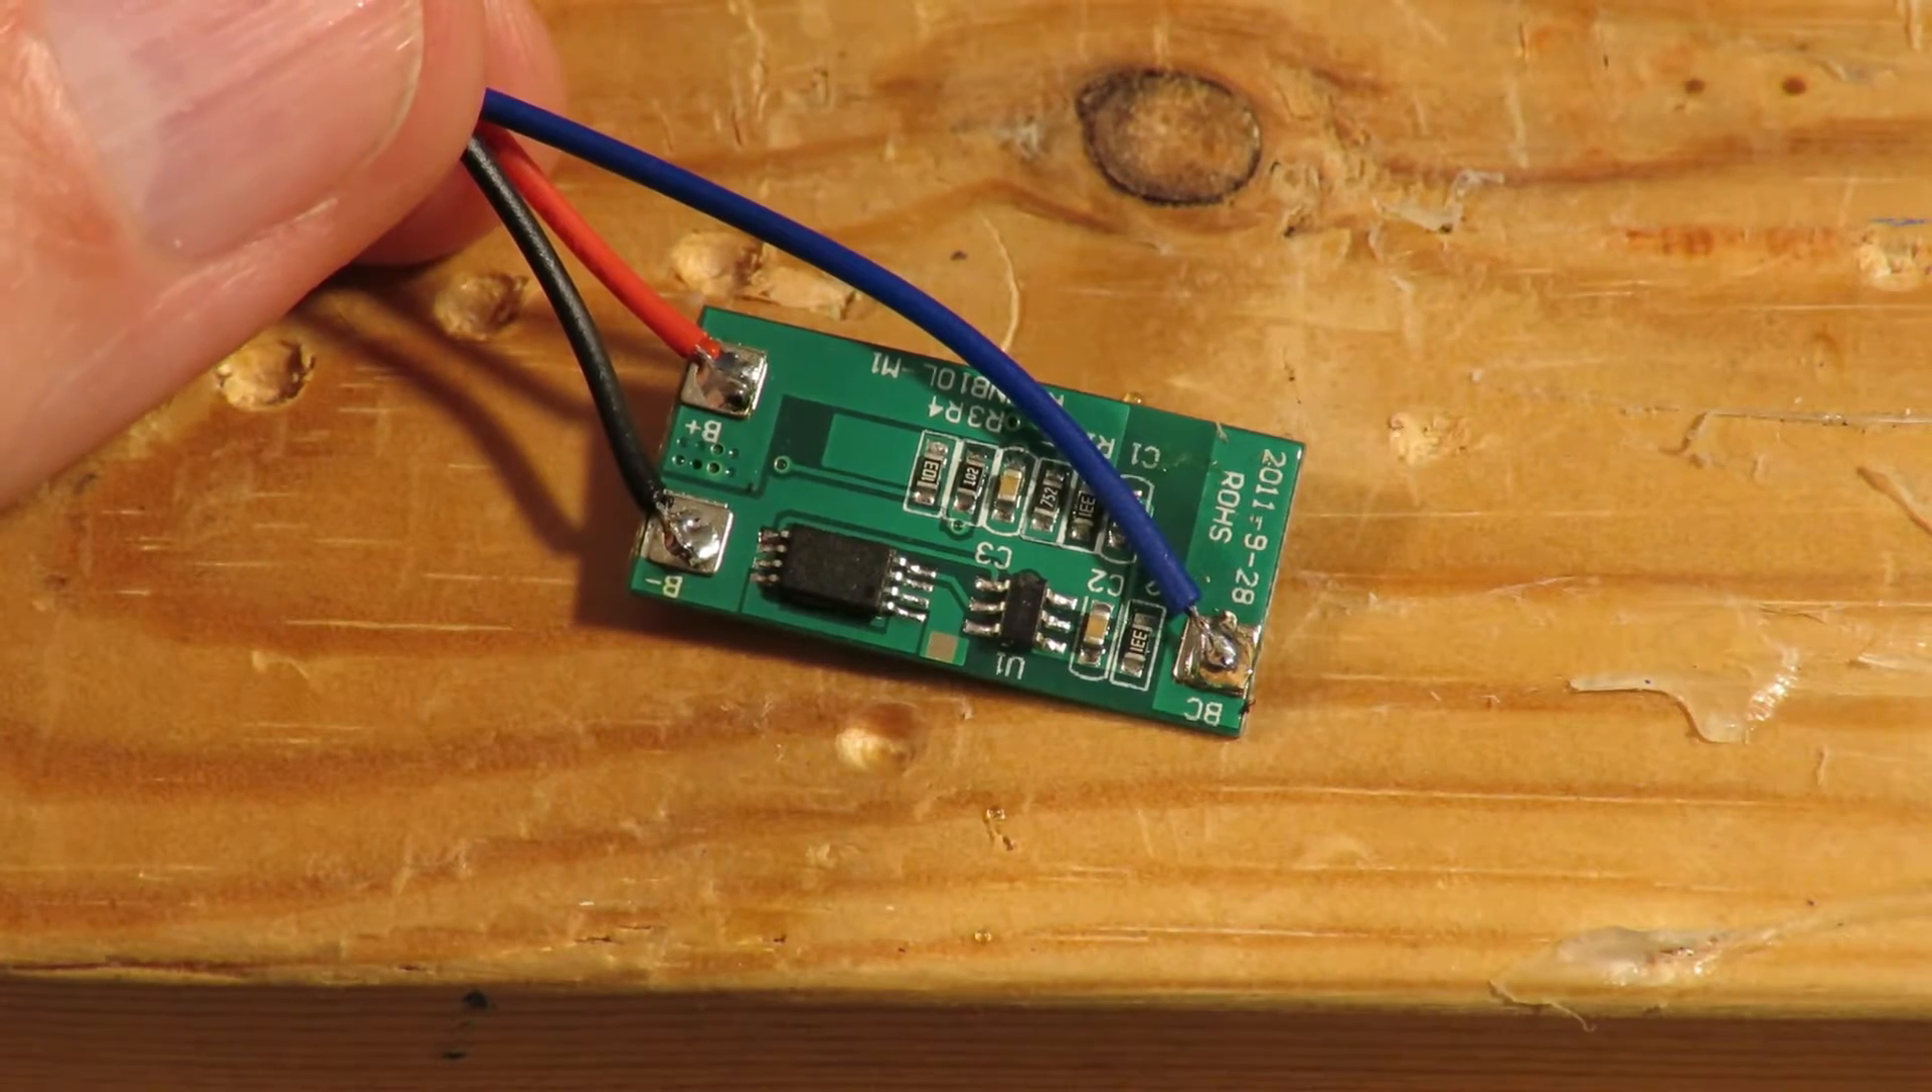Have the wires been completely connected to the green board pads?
Yes.